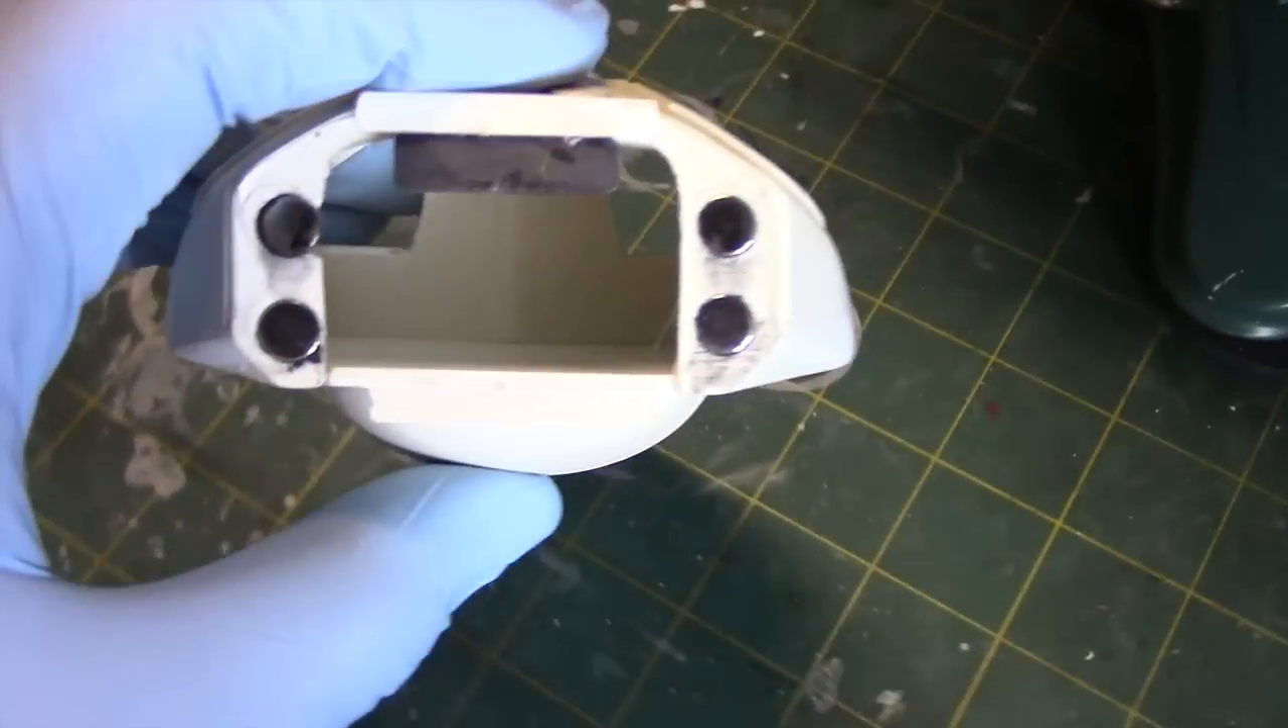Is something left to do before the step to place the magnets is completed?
No.